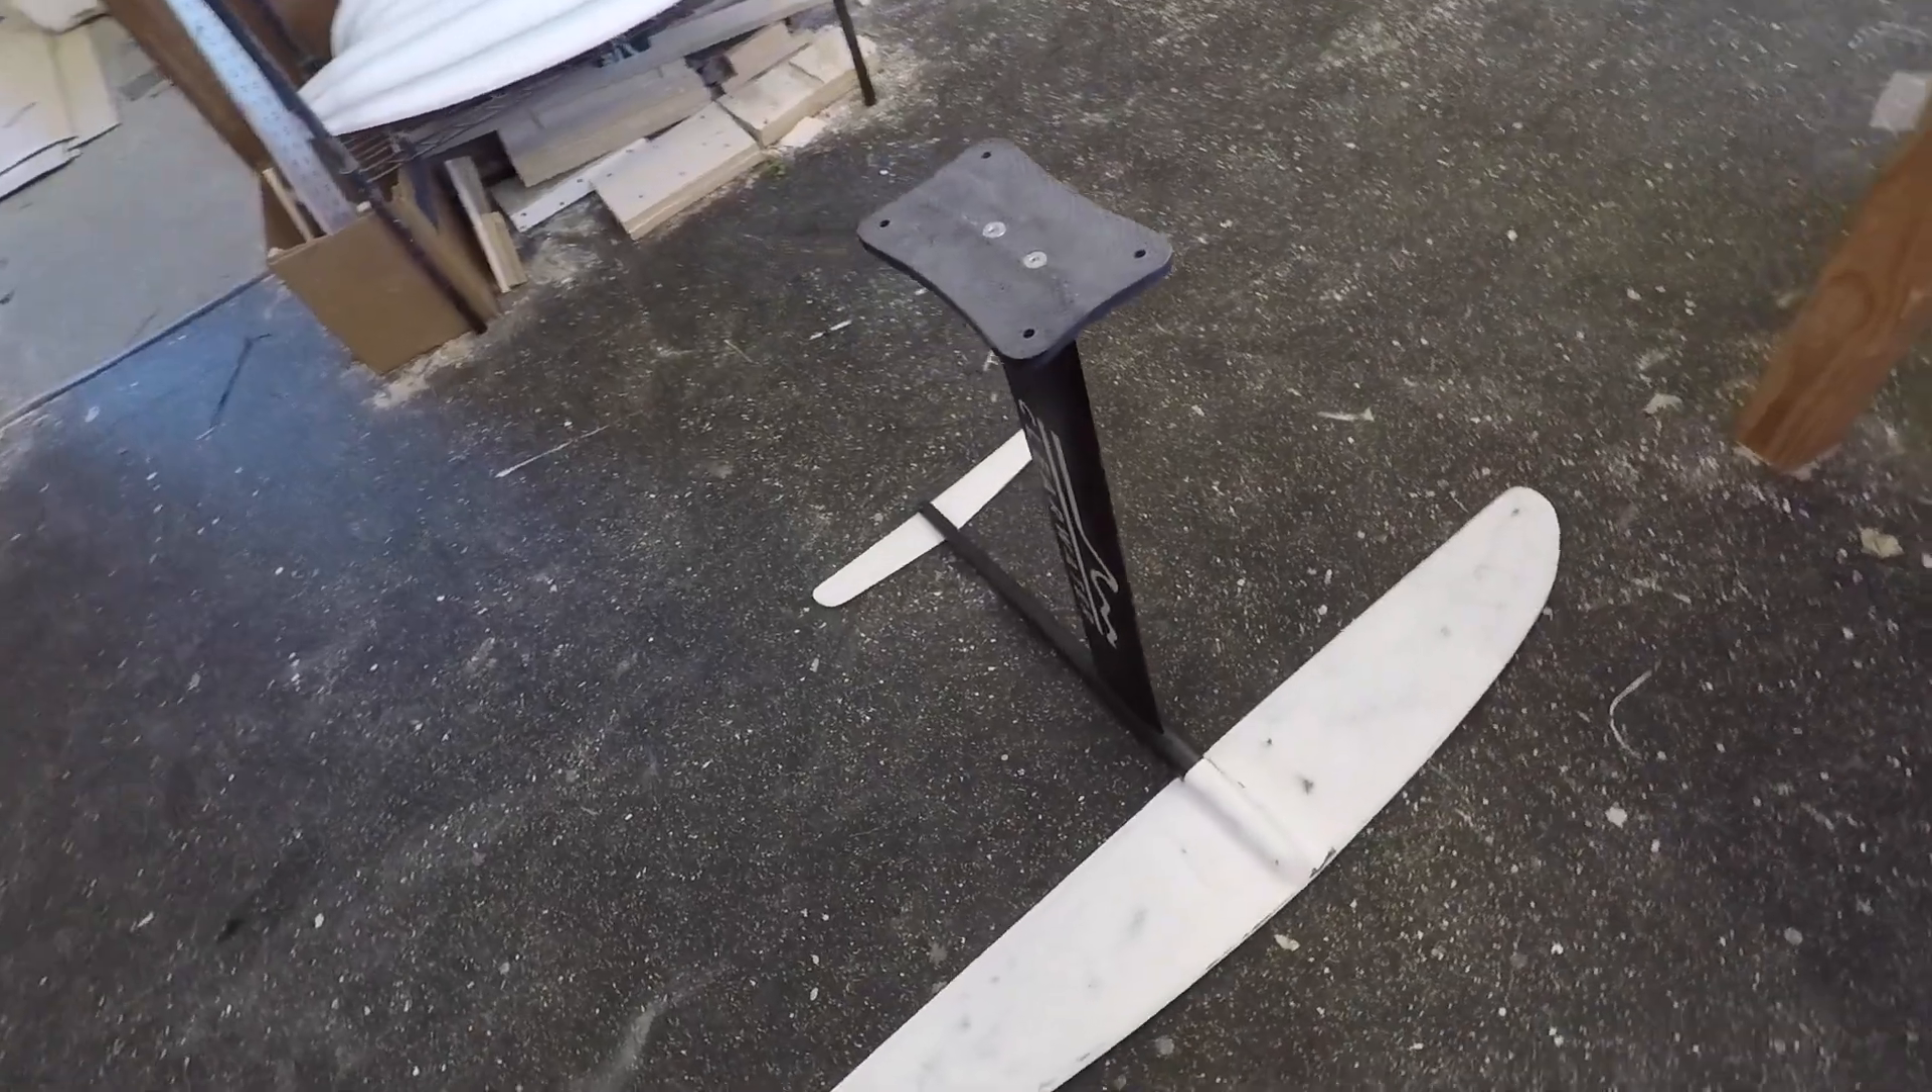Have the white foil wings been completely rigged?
Yes.